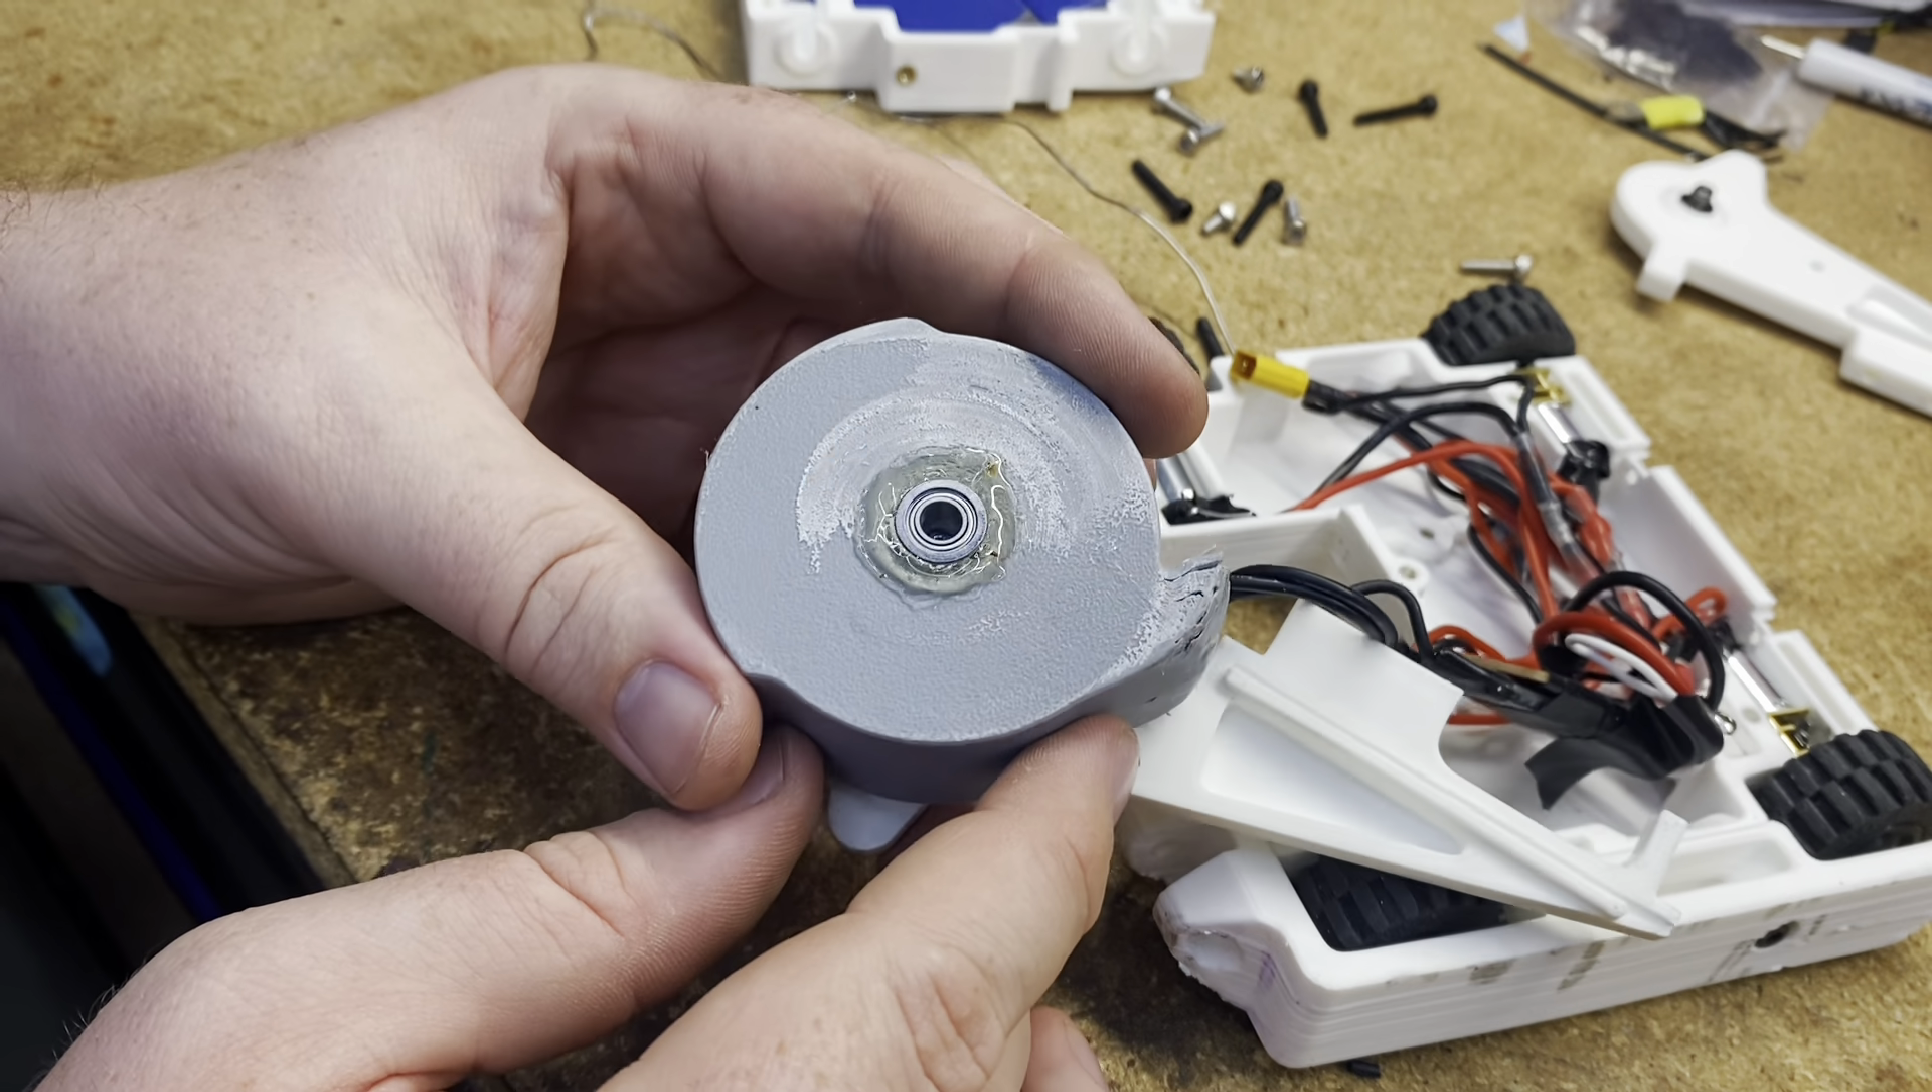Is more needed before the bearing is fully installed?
No.